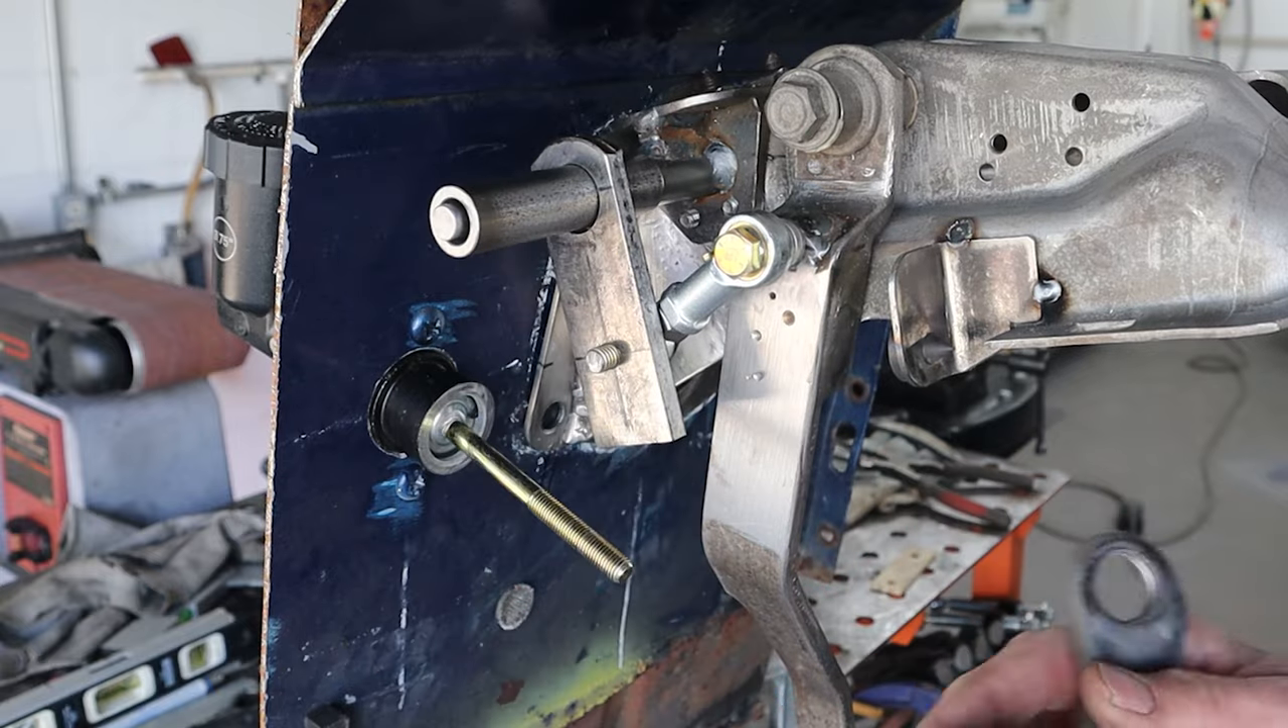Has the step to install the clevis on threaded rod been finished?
No.